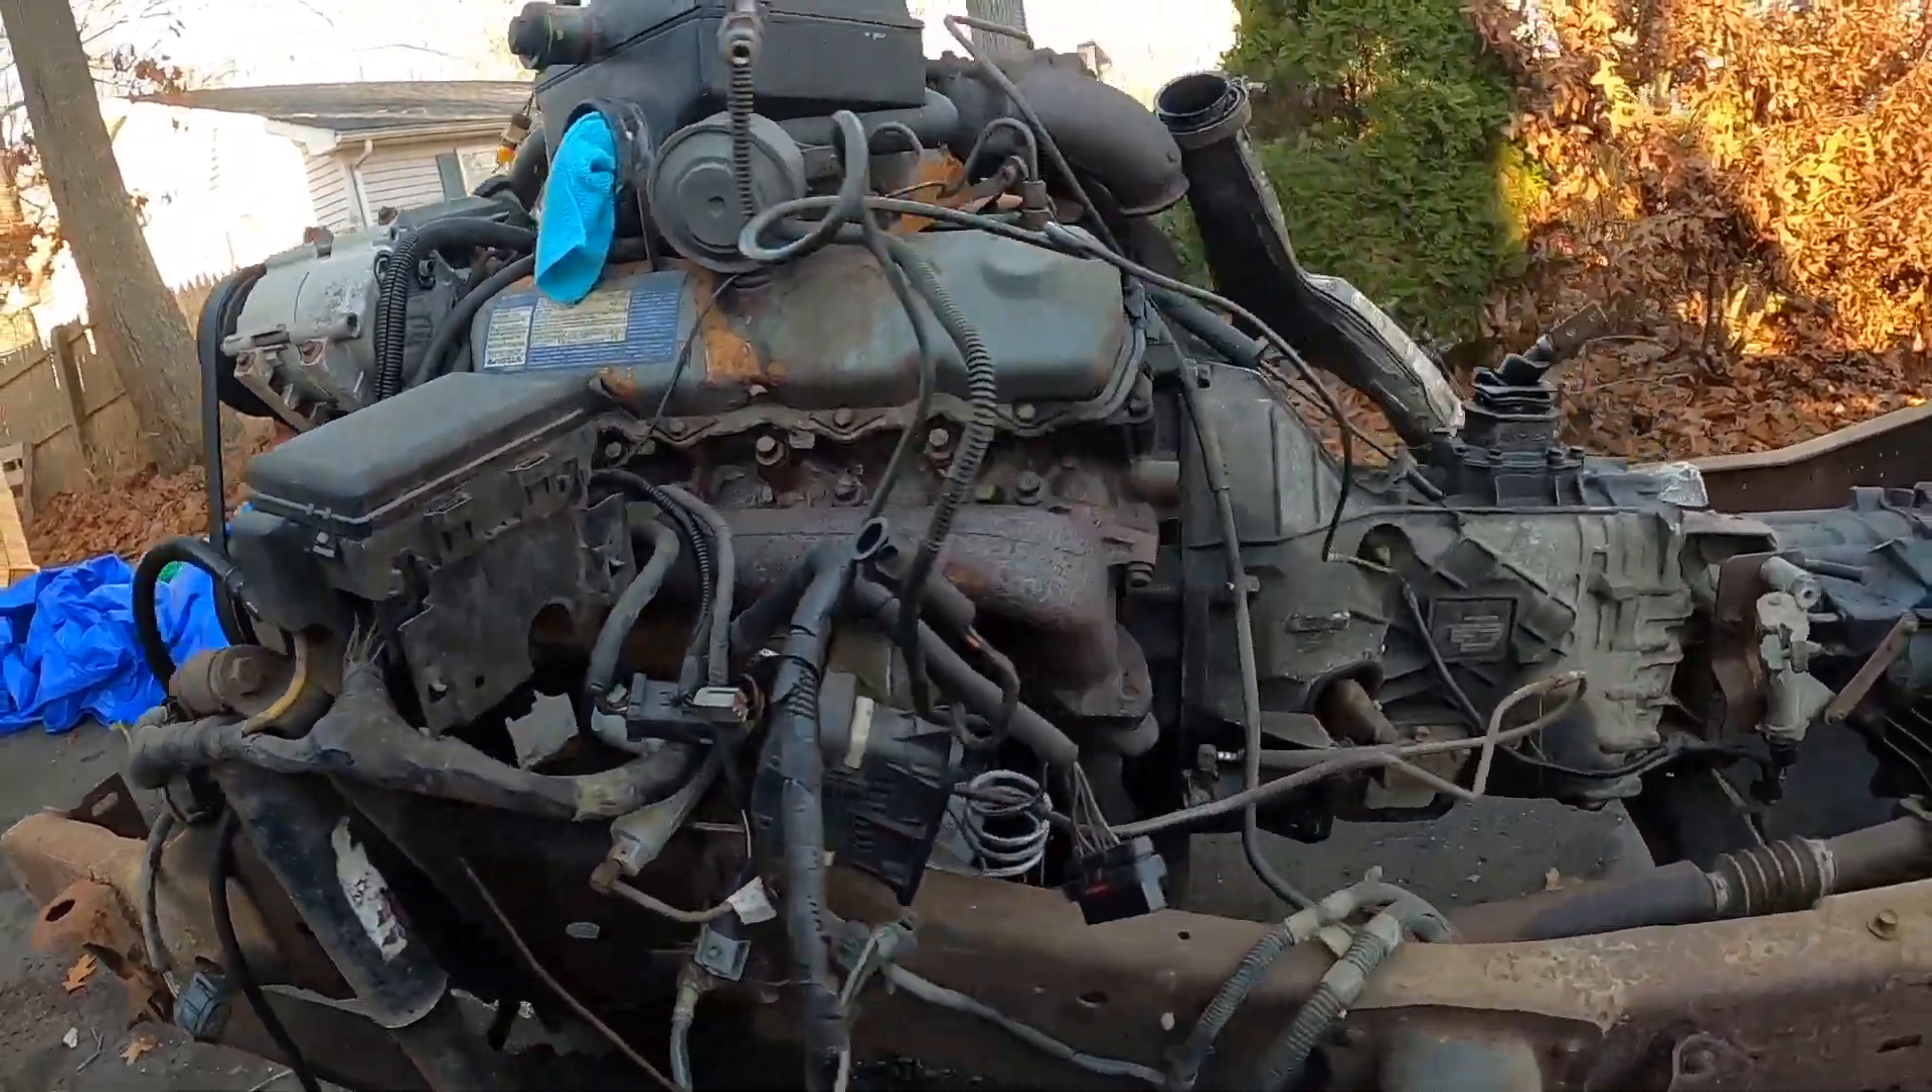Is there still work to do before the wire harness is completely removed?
Yes.